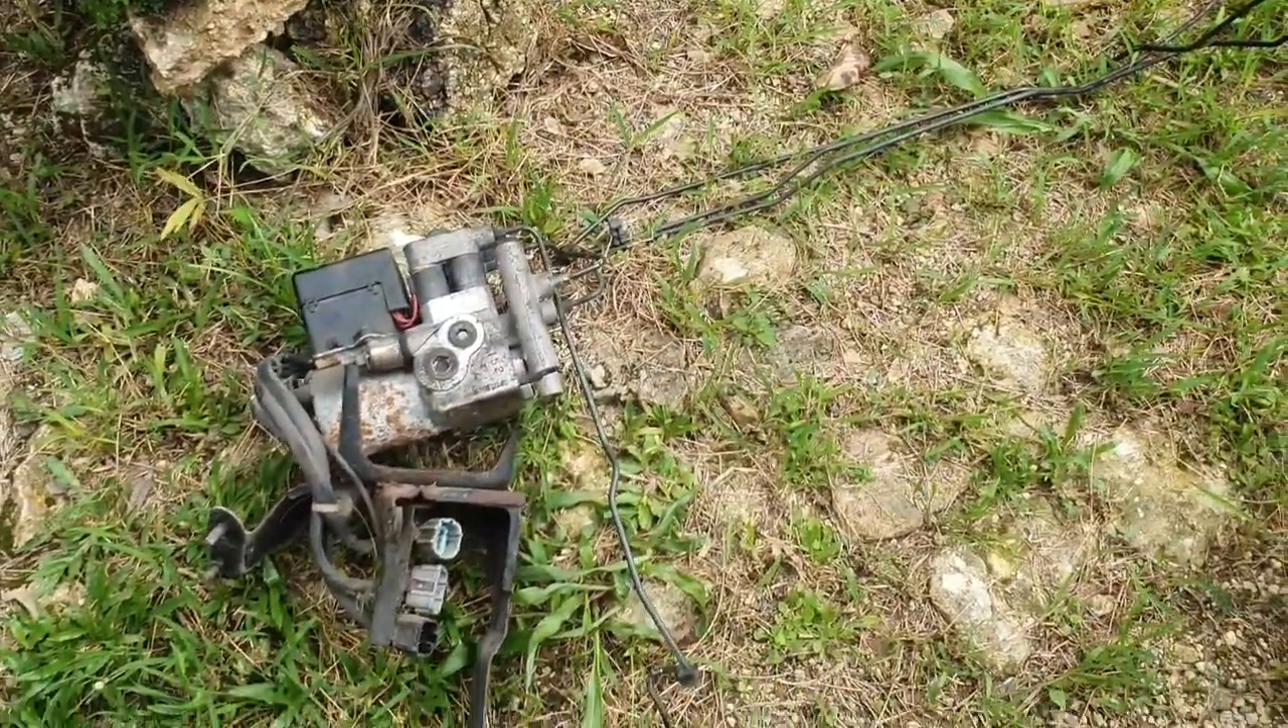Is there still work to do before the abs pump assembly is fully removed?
No.